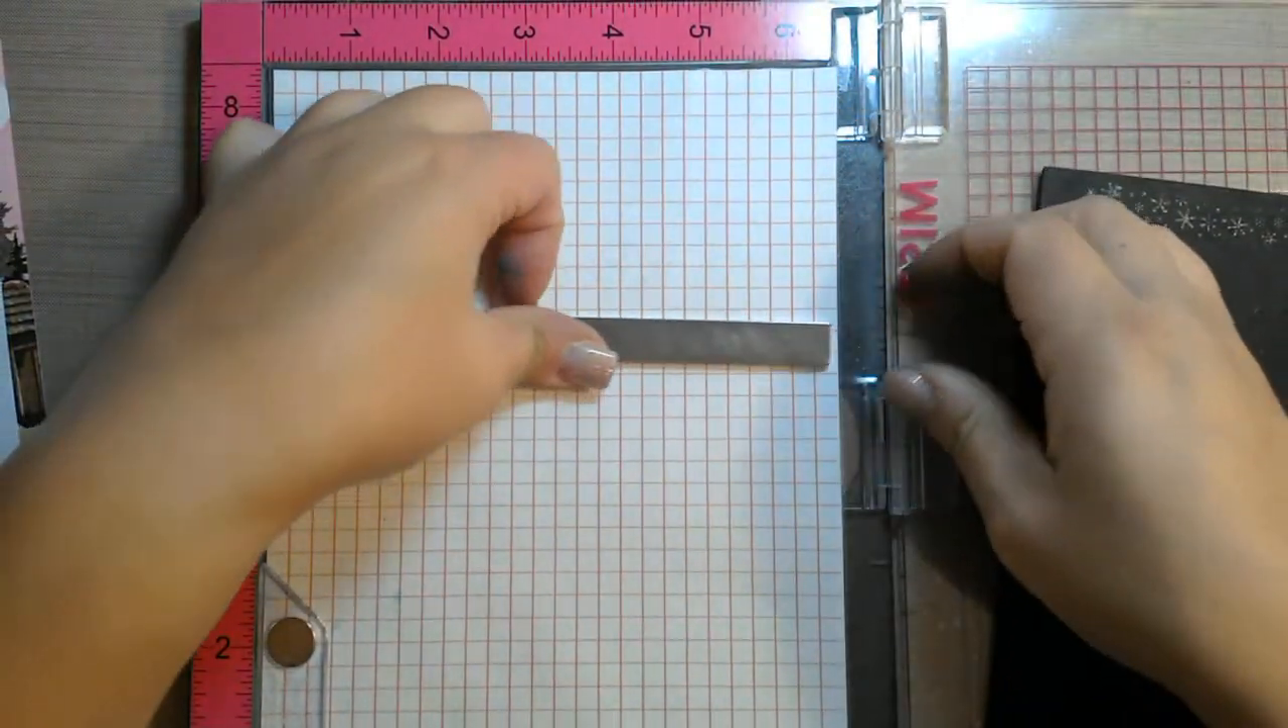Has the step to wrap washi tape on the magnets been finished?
No.